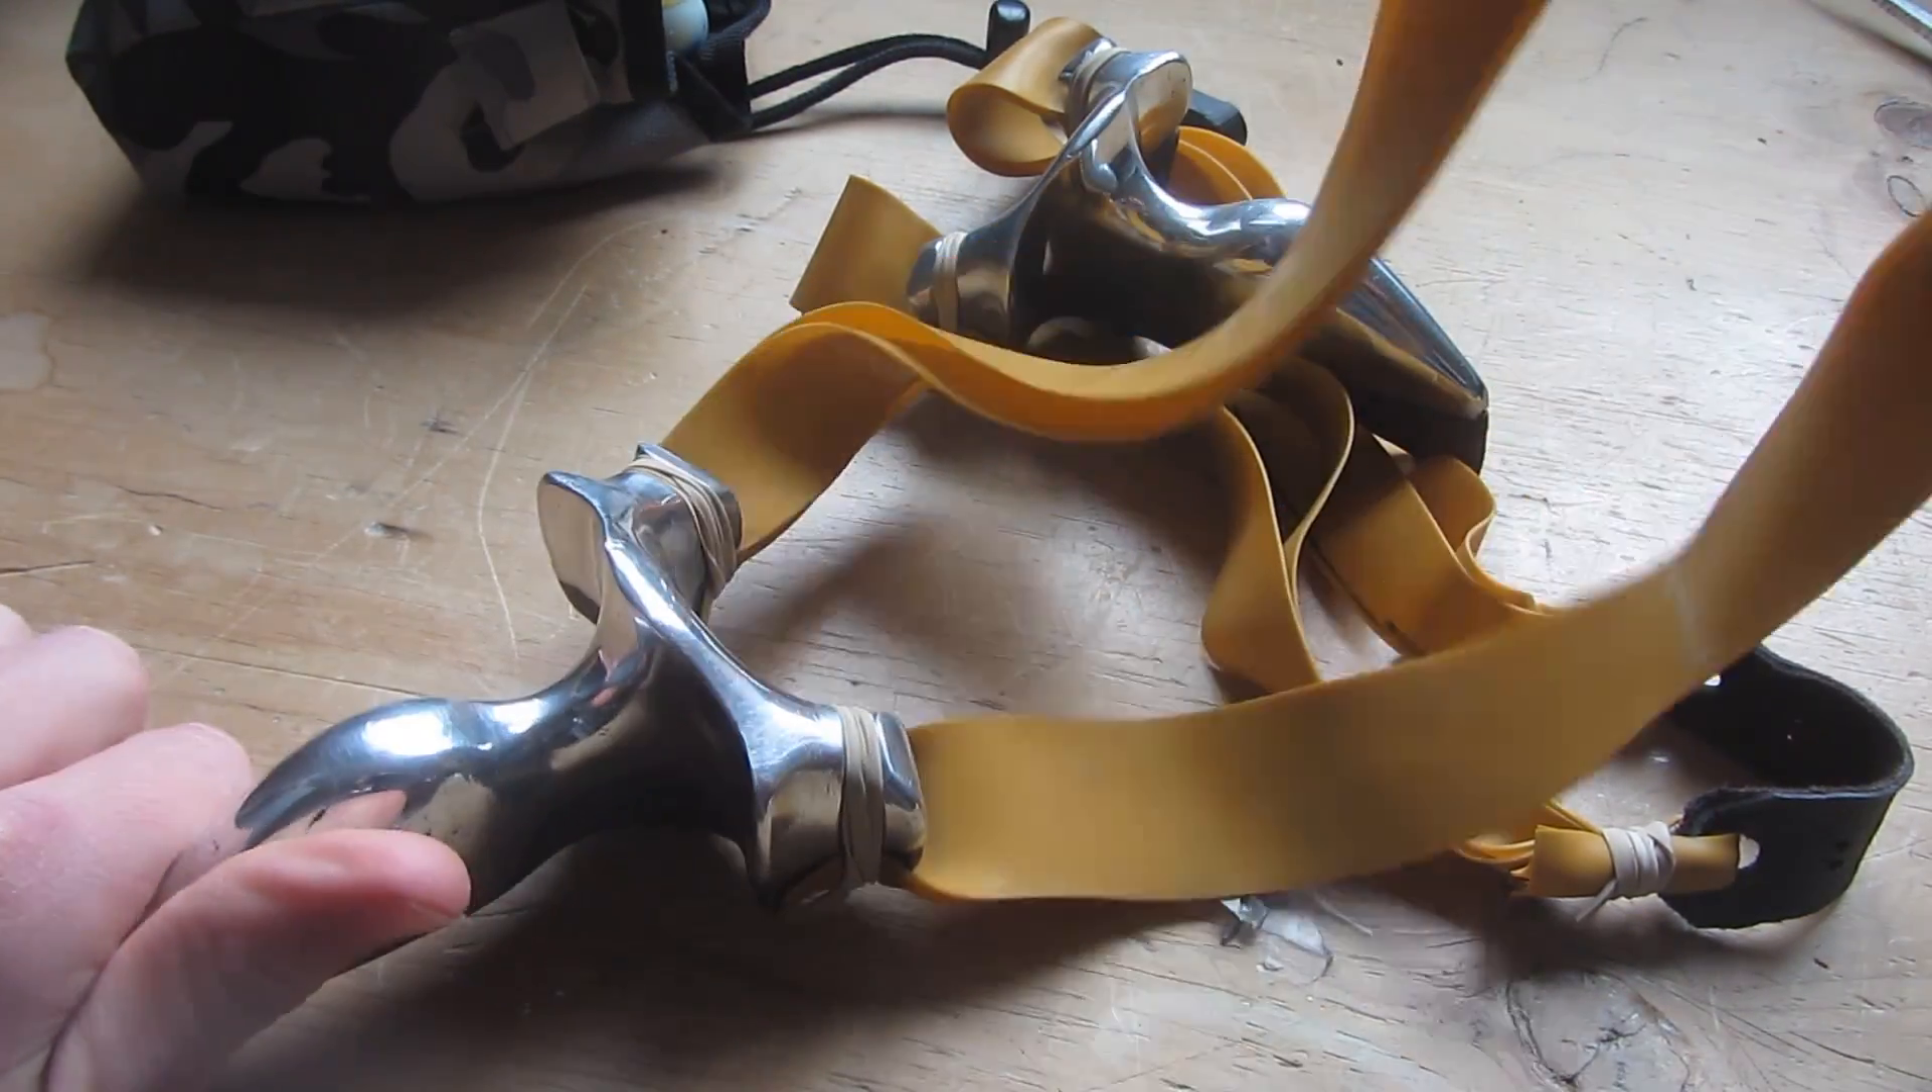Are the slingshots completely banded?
Yes.